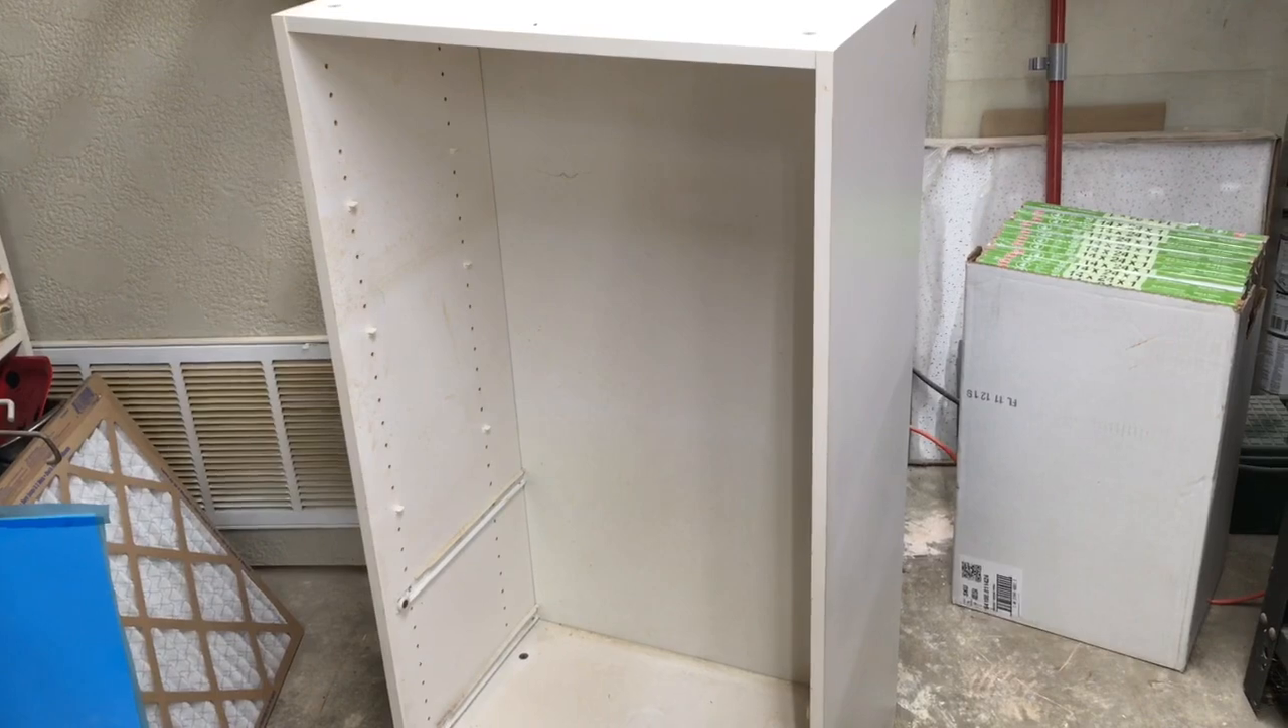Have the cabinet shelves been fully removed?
Yes.